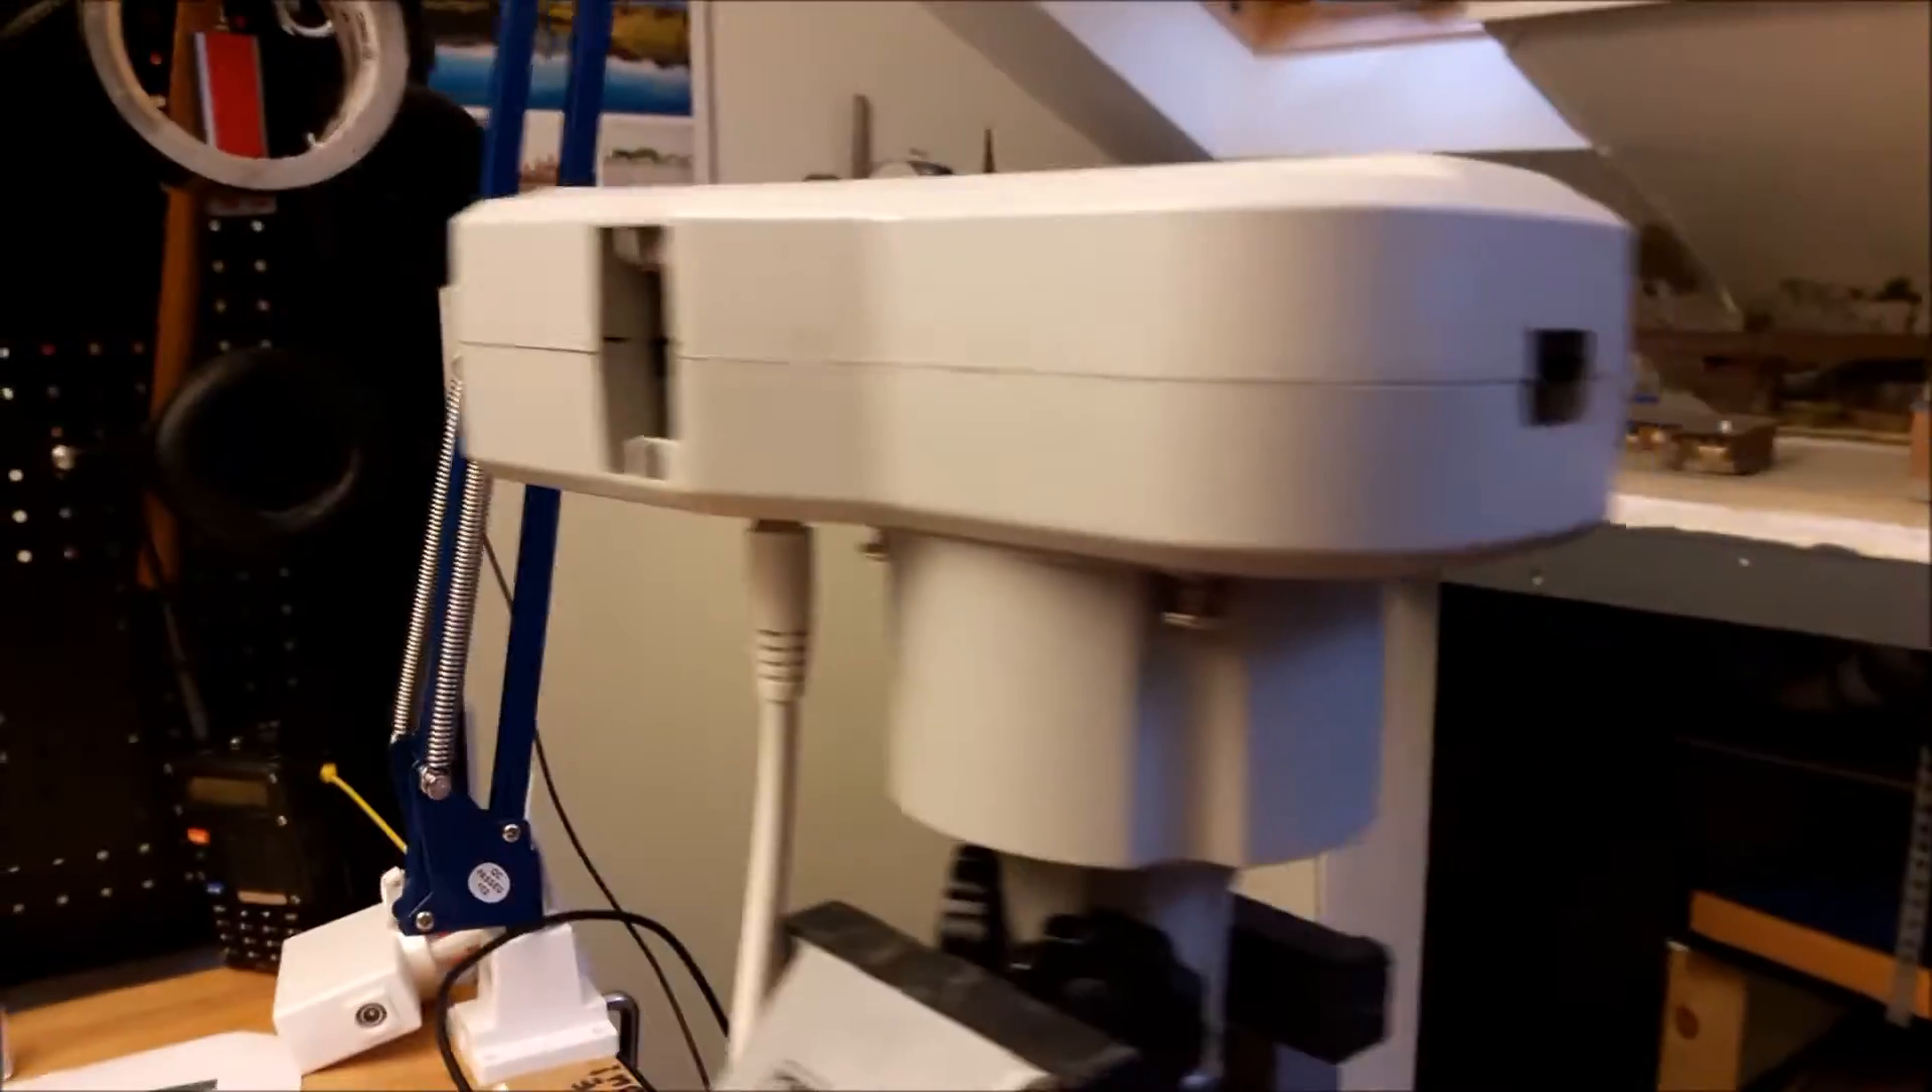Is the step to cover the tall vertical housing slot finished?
No.